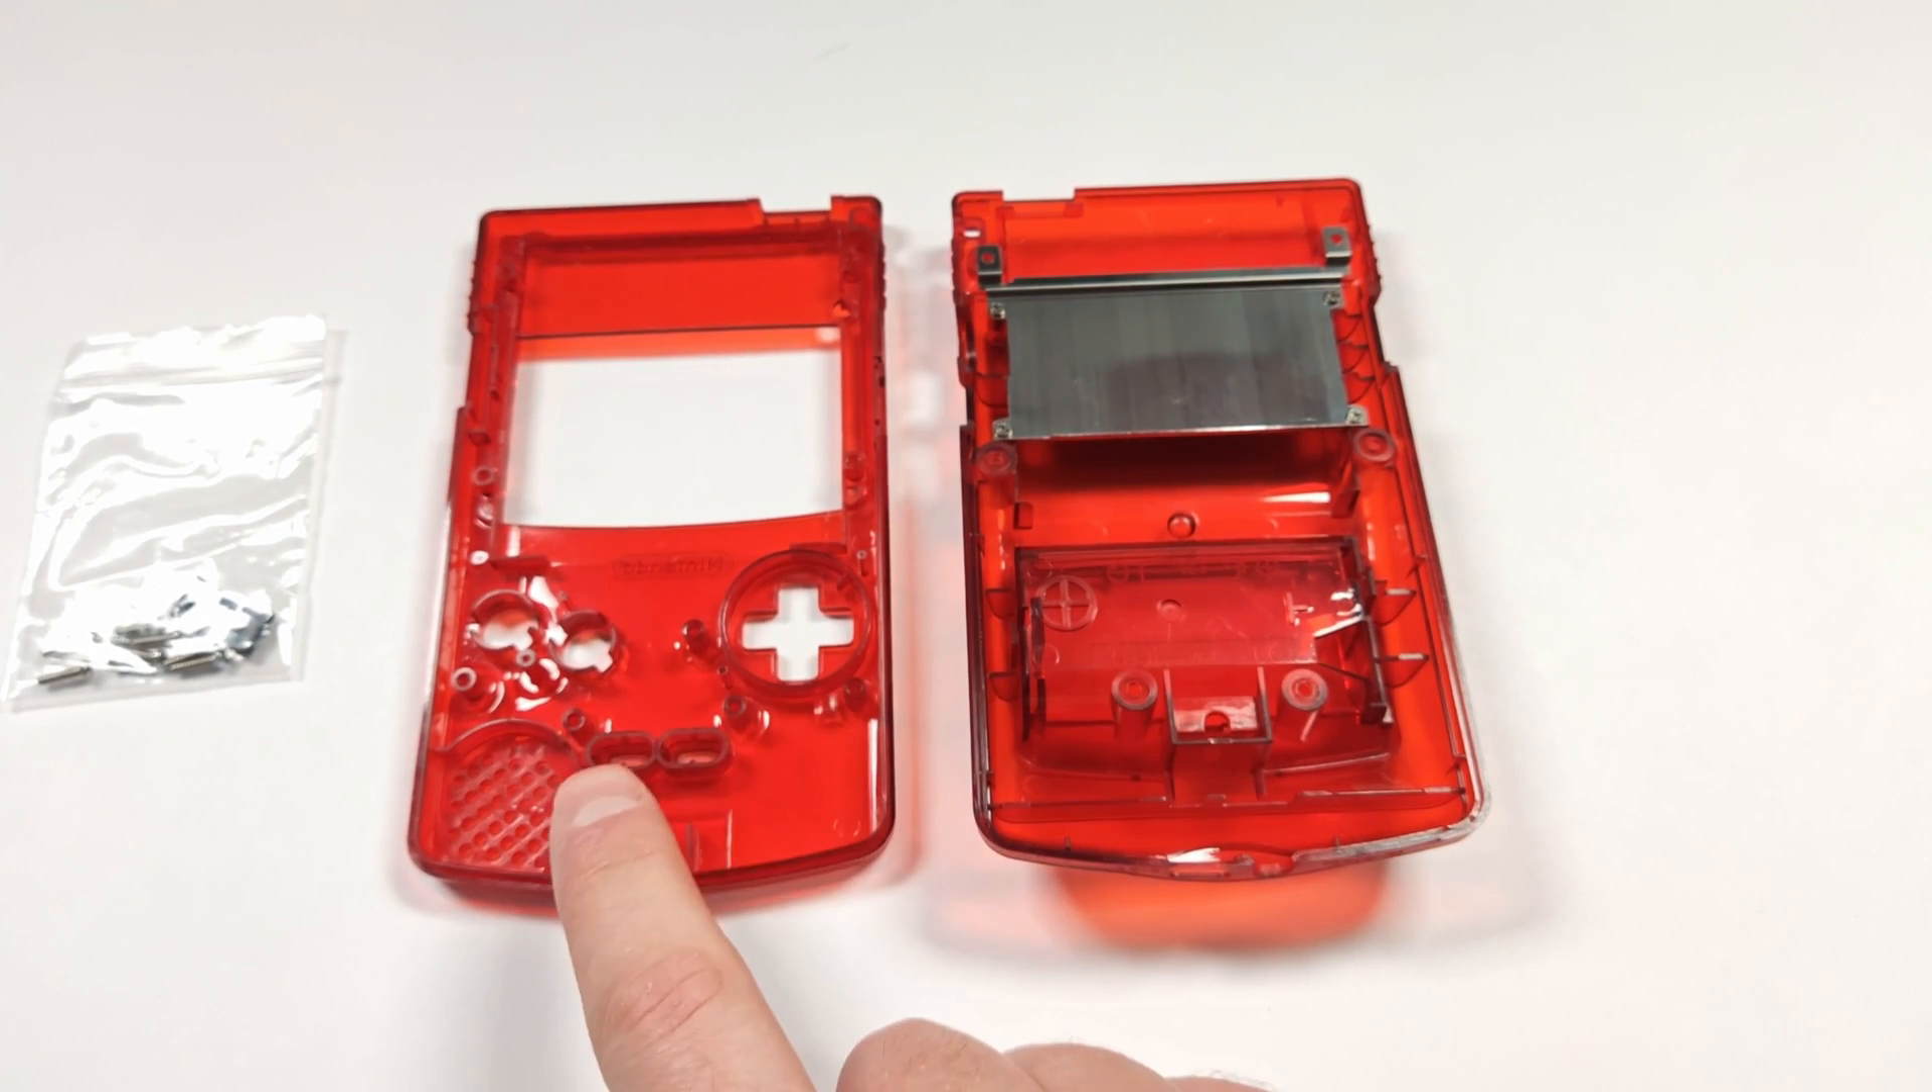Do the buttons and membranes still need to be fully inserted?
Yes.